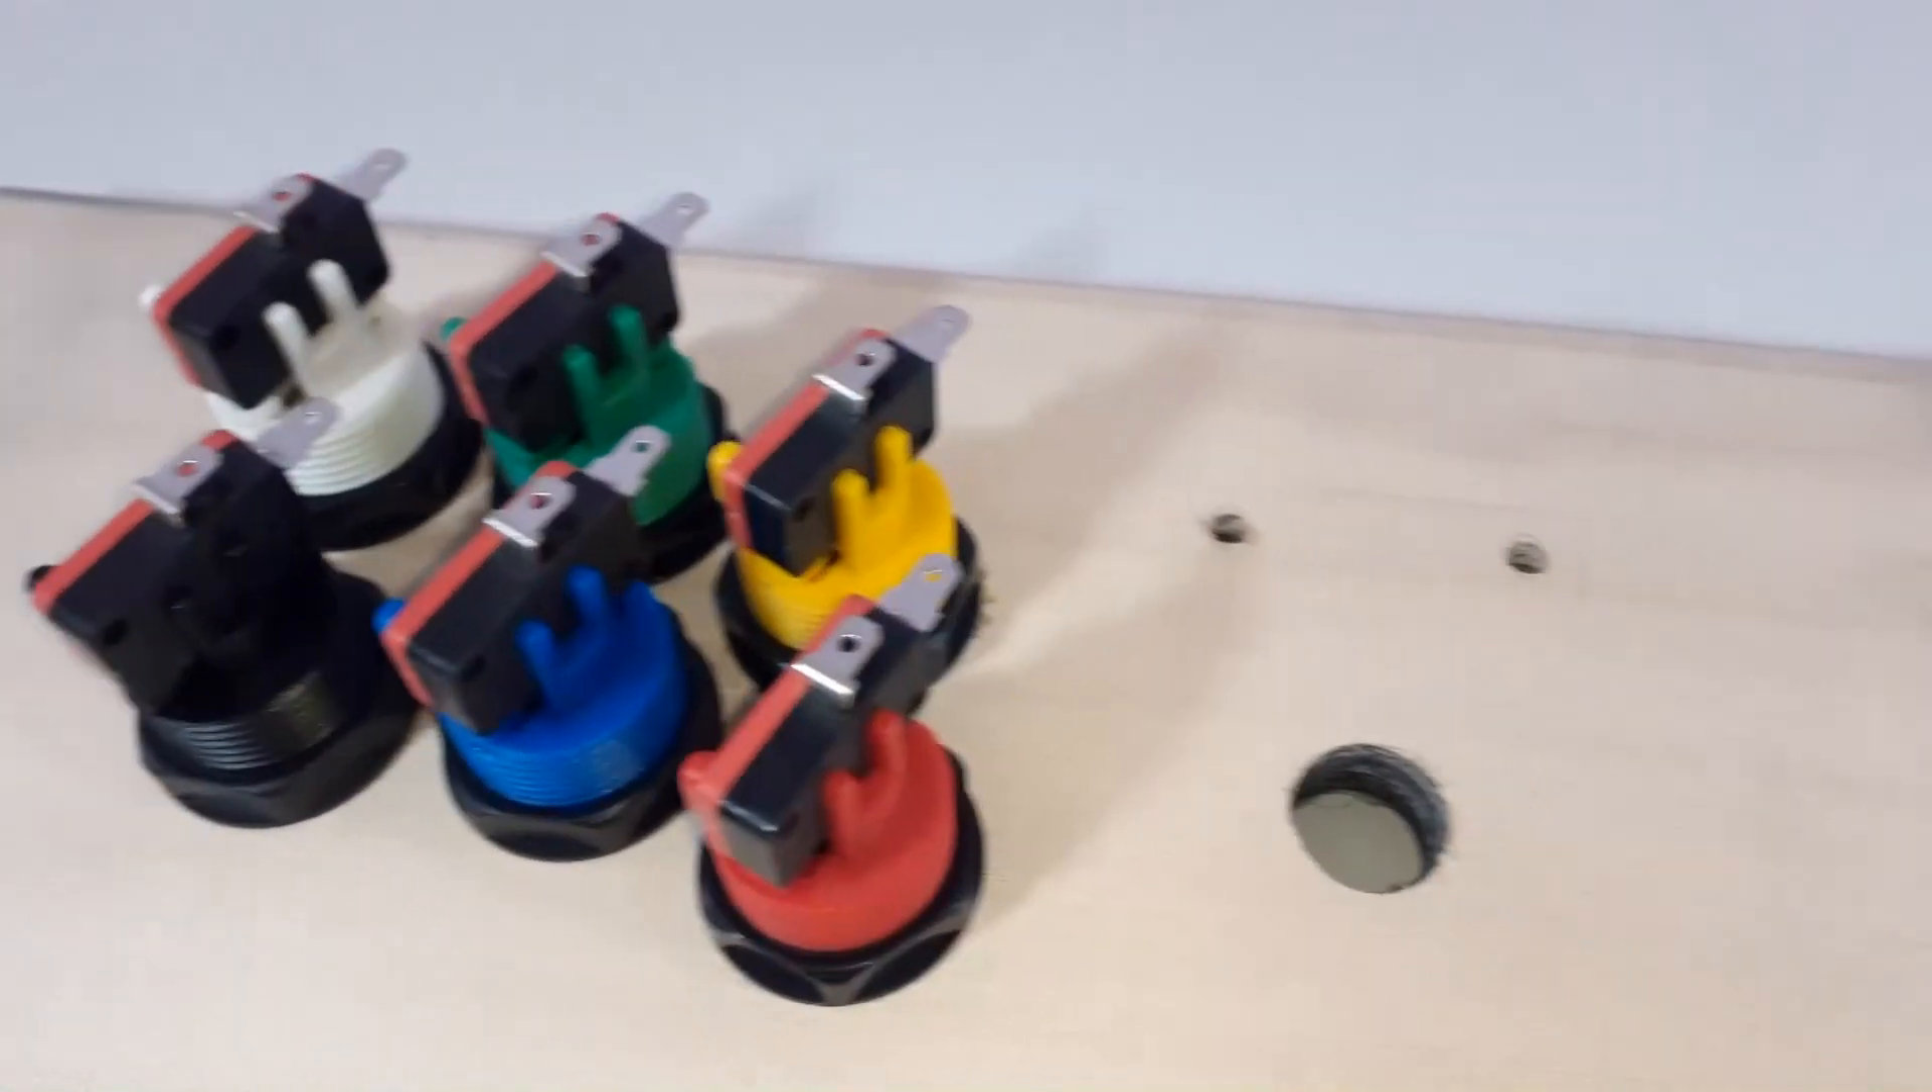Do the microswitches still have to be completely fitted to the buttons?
No.